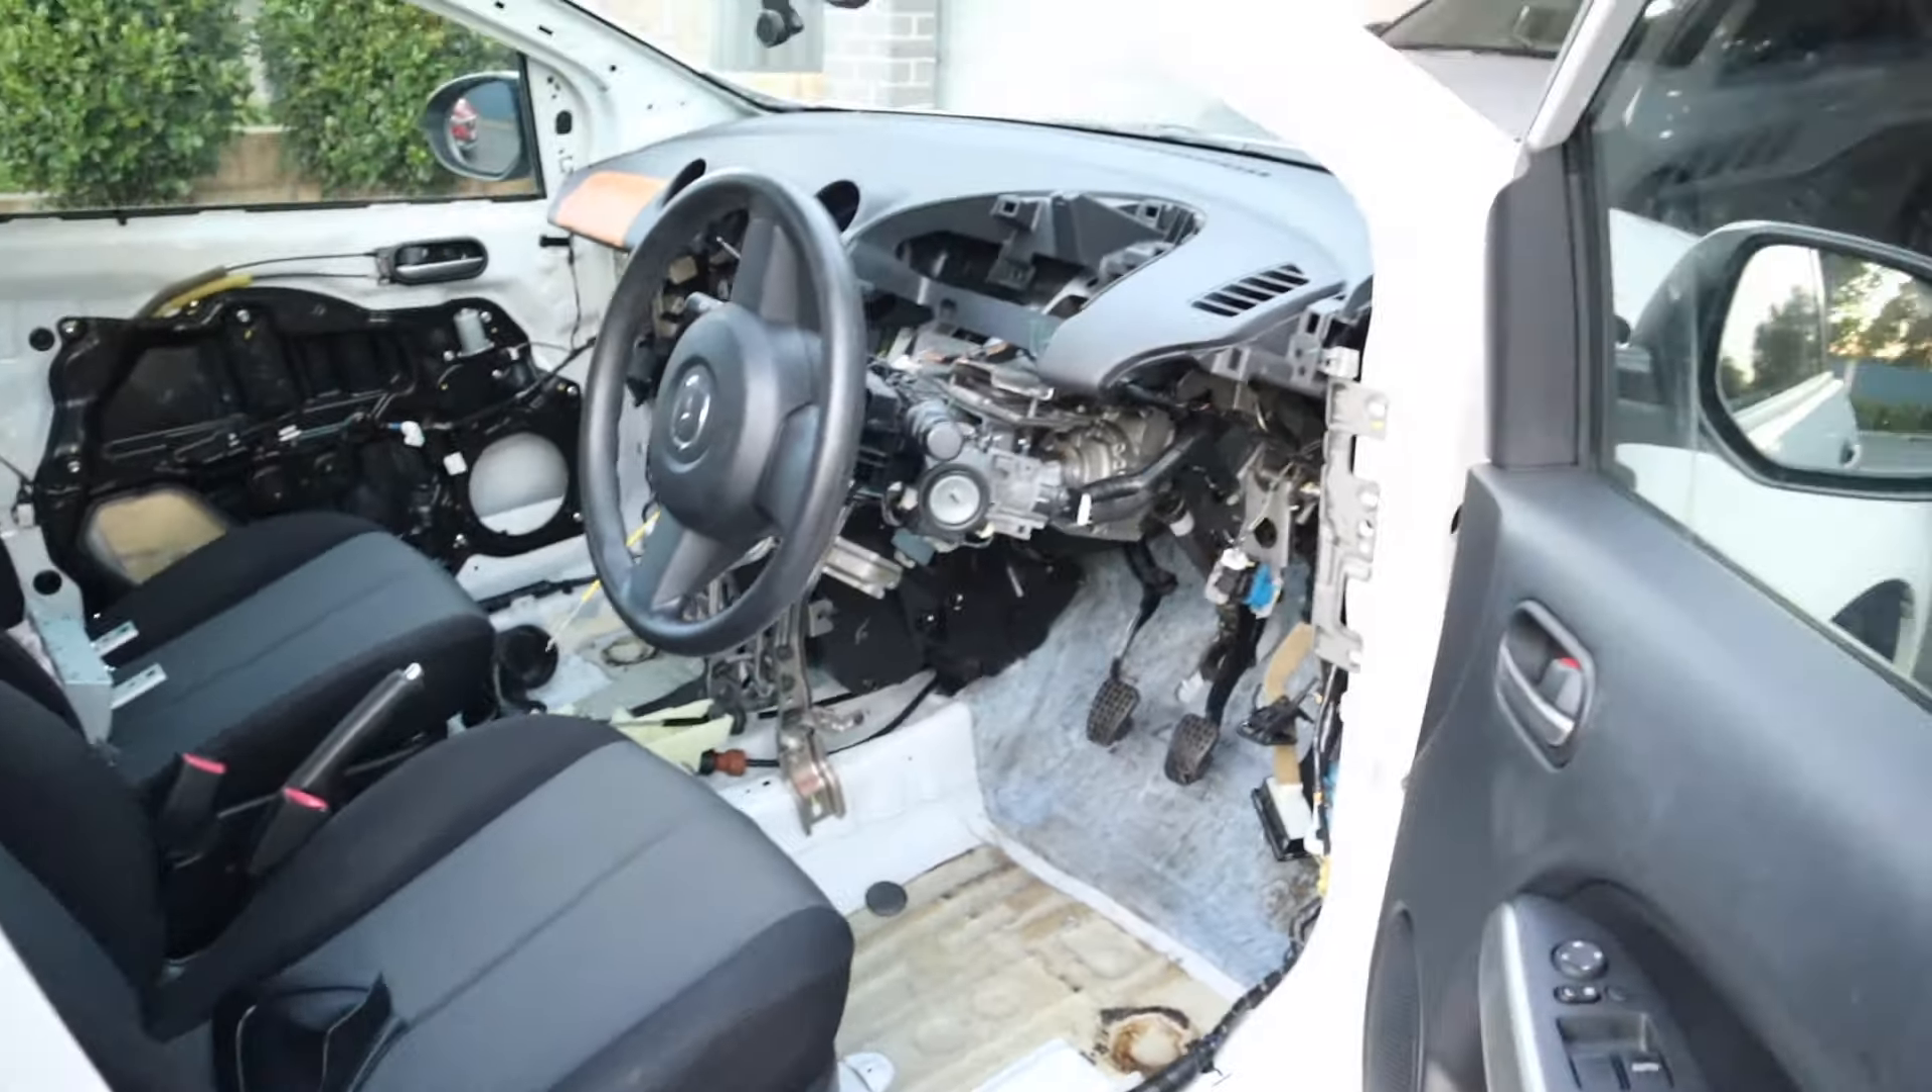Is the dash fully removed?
No.